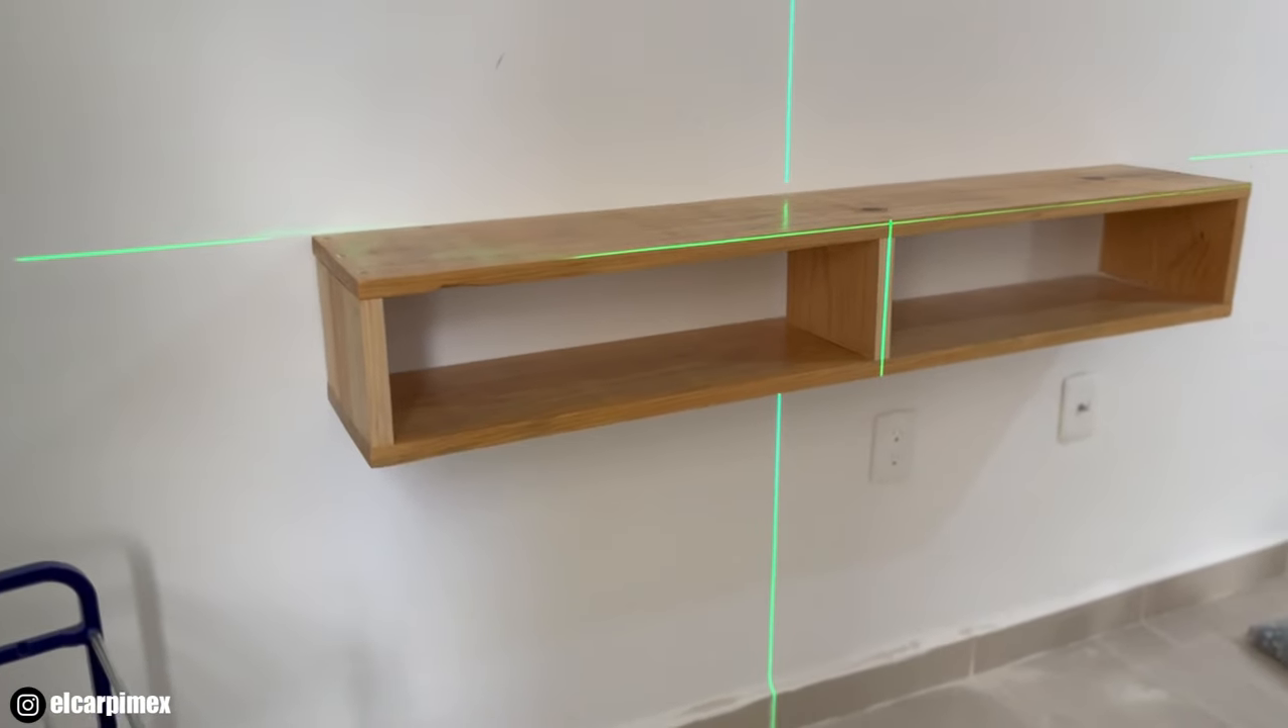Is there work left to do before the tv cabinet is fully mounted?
No.